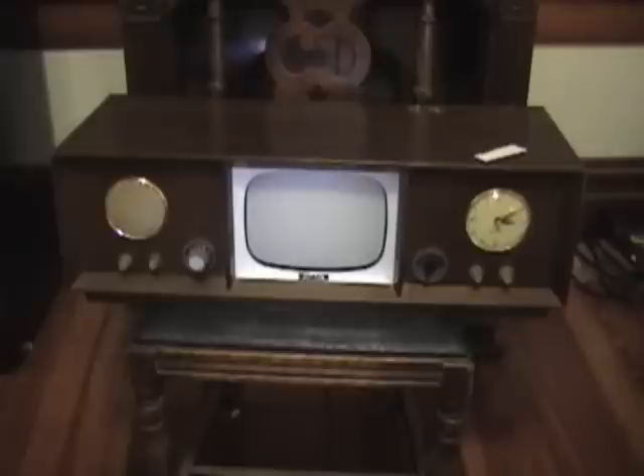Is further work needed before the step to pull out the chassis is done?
Yes.